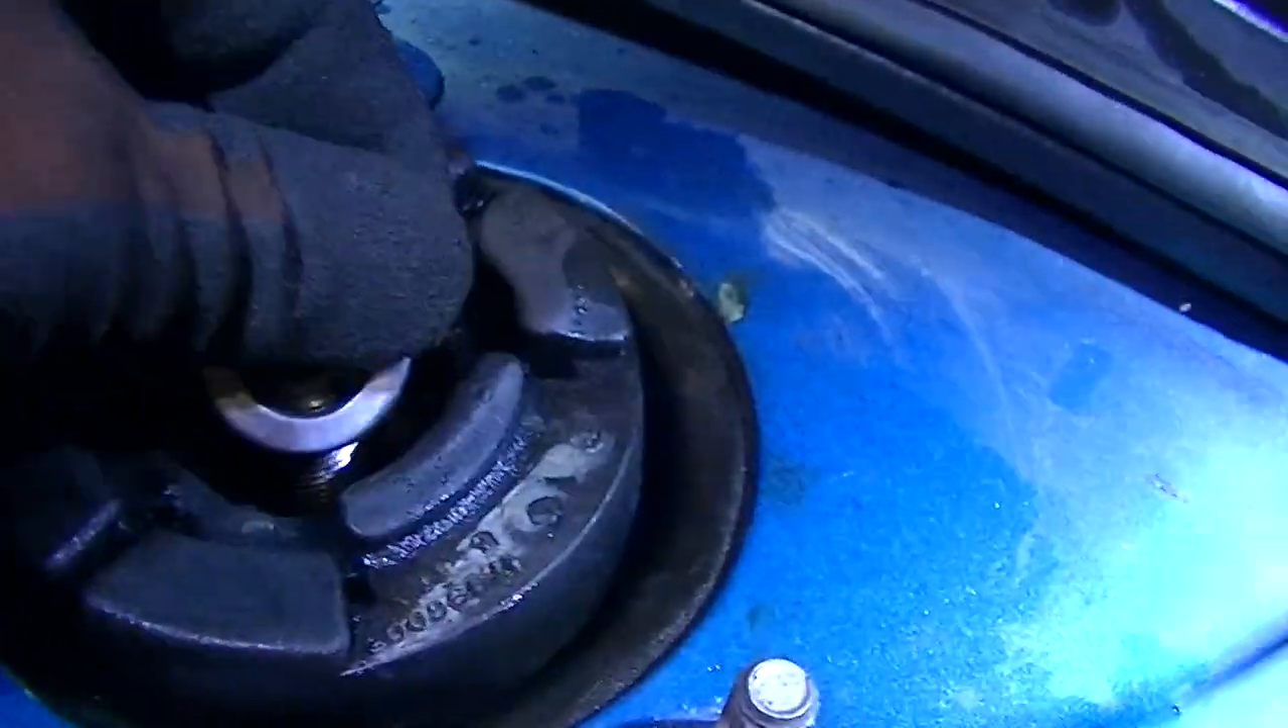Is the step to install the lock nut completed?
No.